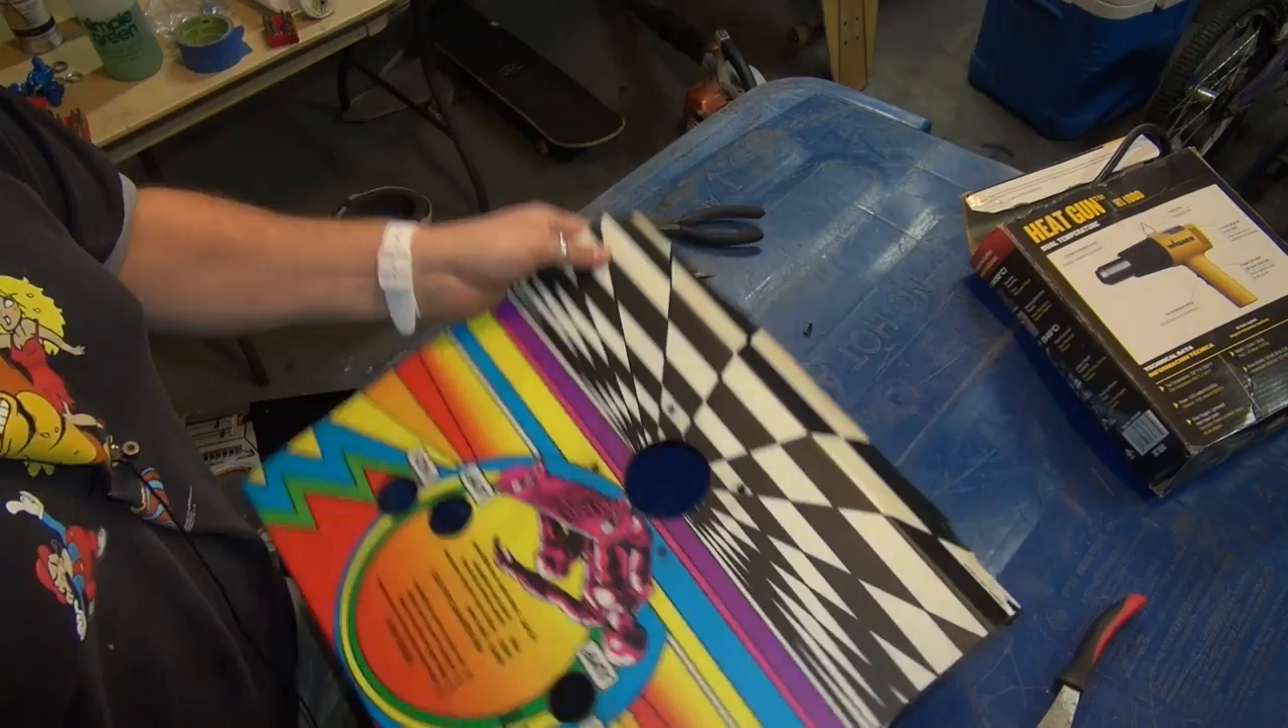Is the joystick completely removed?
Yes.